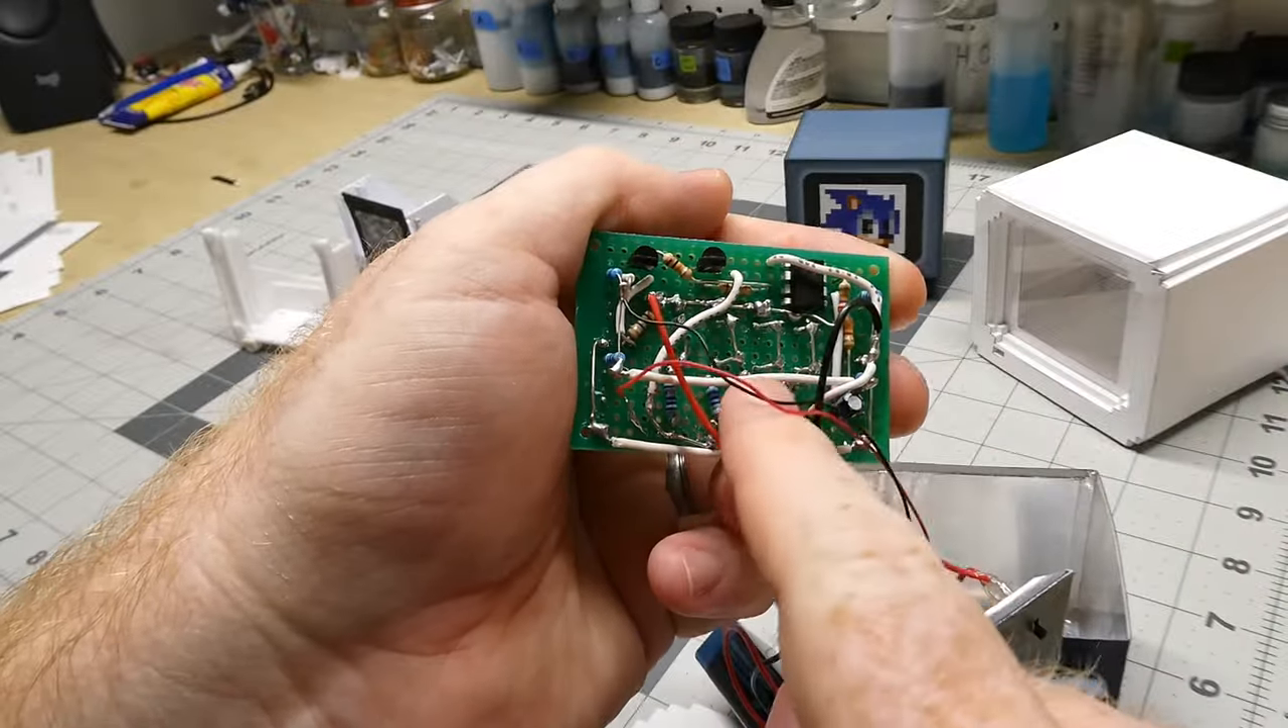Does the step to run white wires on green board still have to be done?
No.